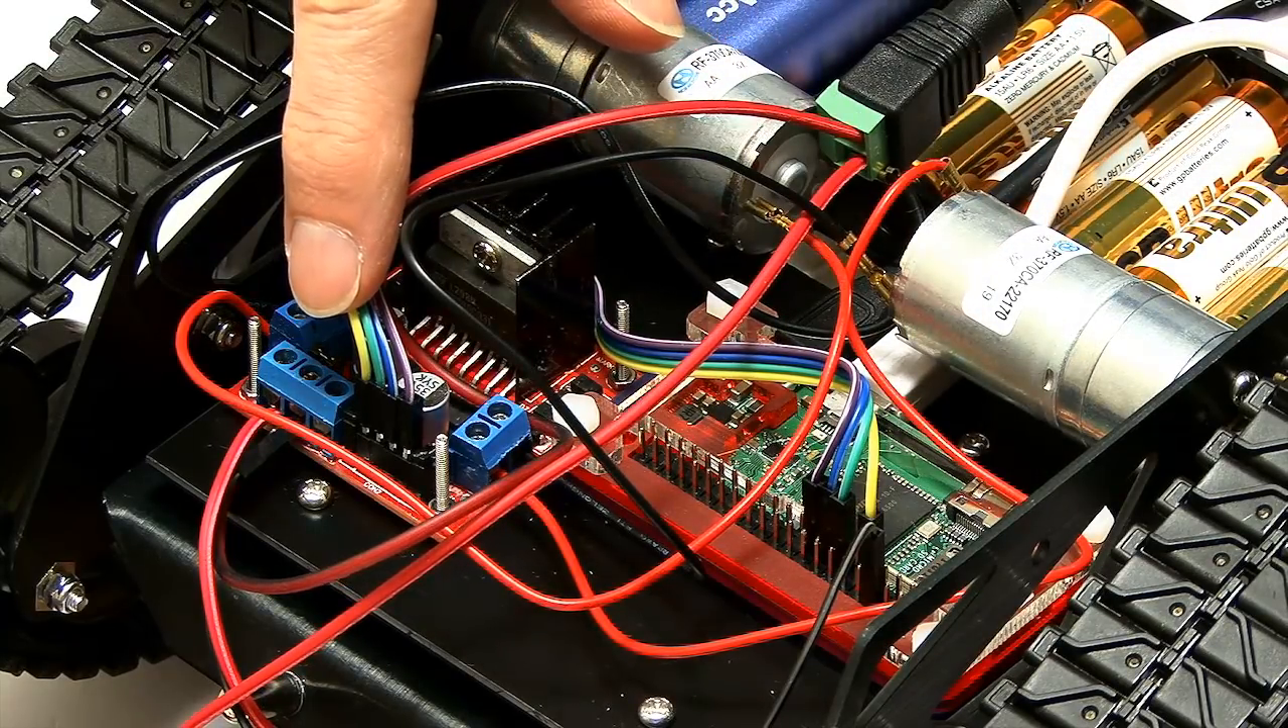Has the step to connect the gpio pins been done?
Yes.